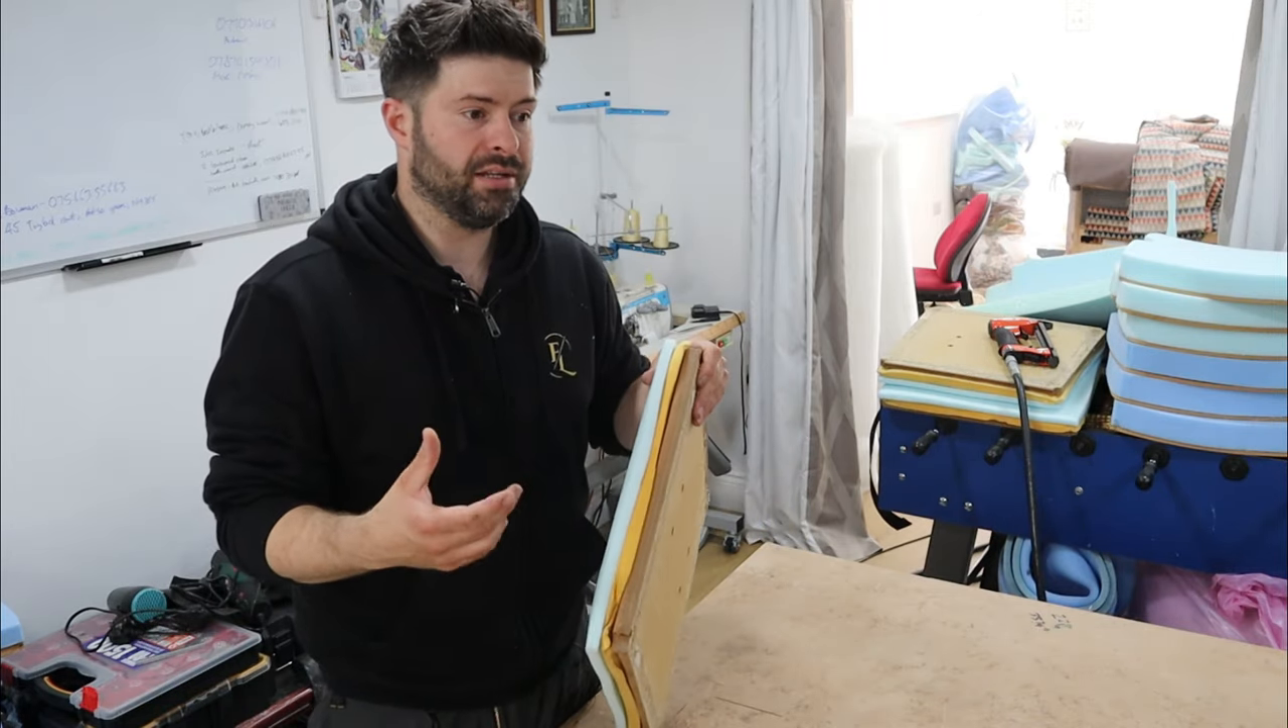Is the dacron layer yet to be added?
Yes.